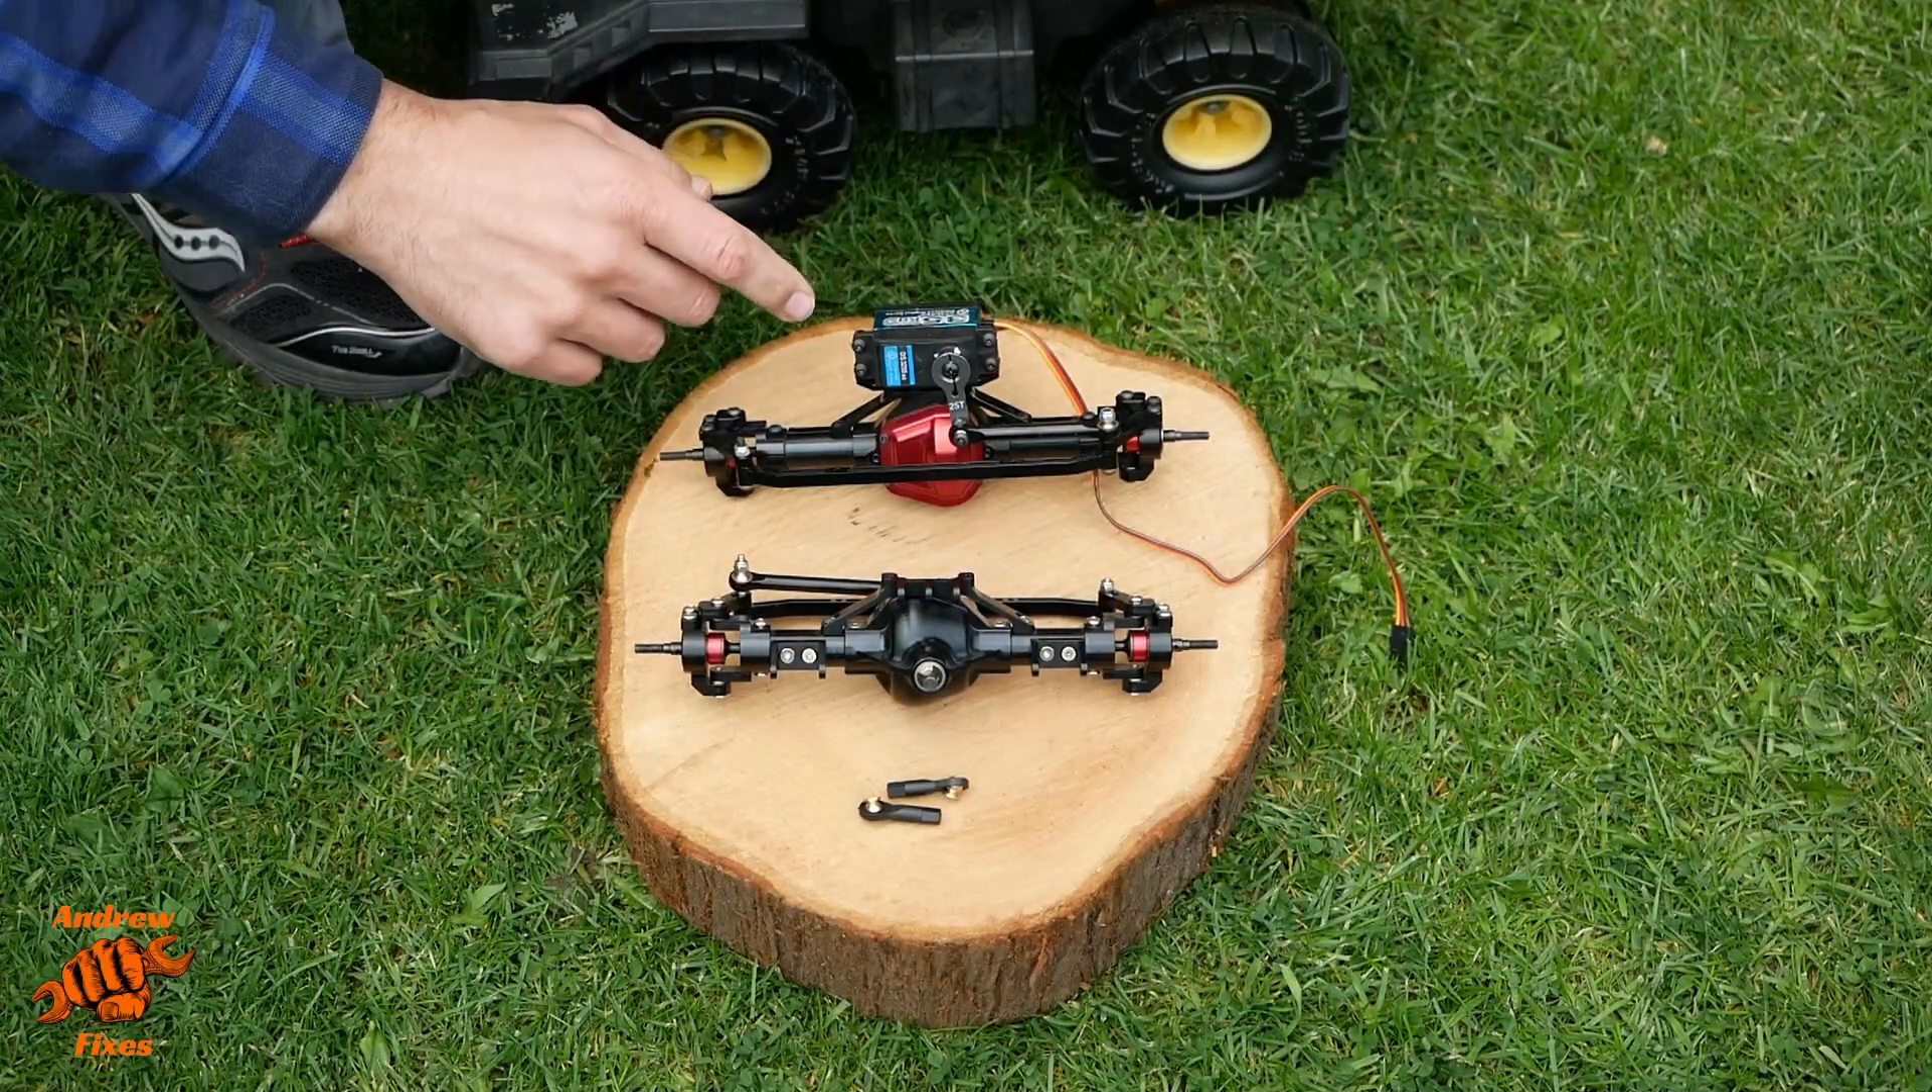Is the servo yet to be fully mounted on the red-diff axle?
No.